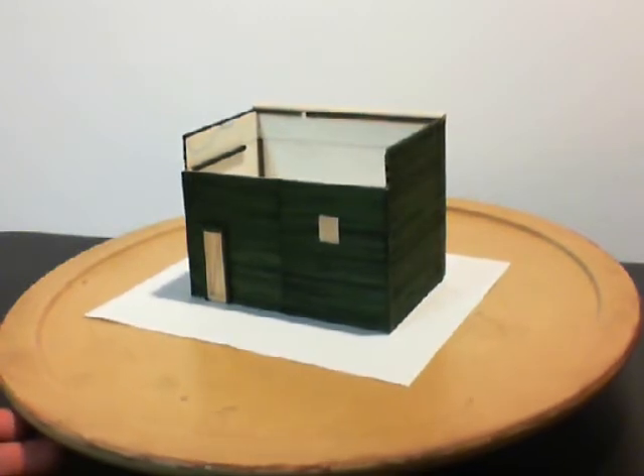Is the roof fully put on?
No.